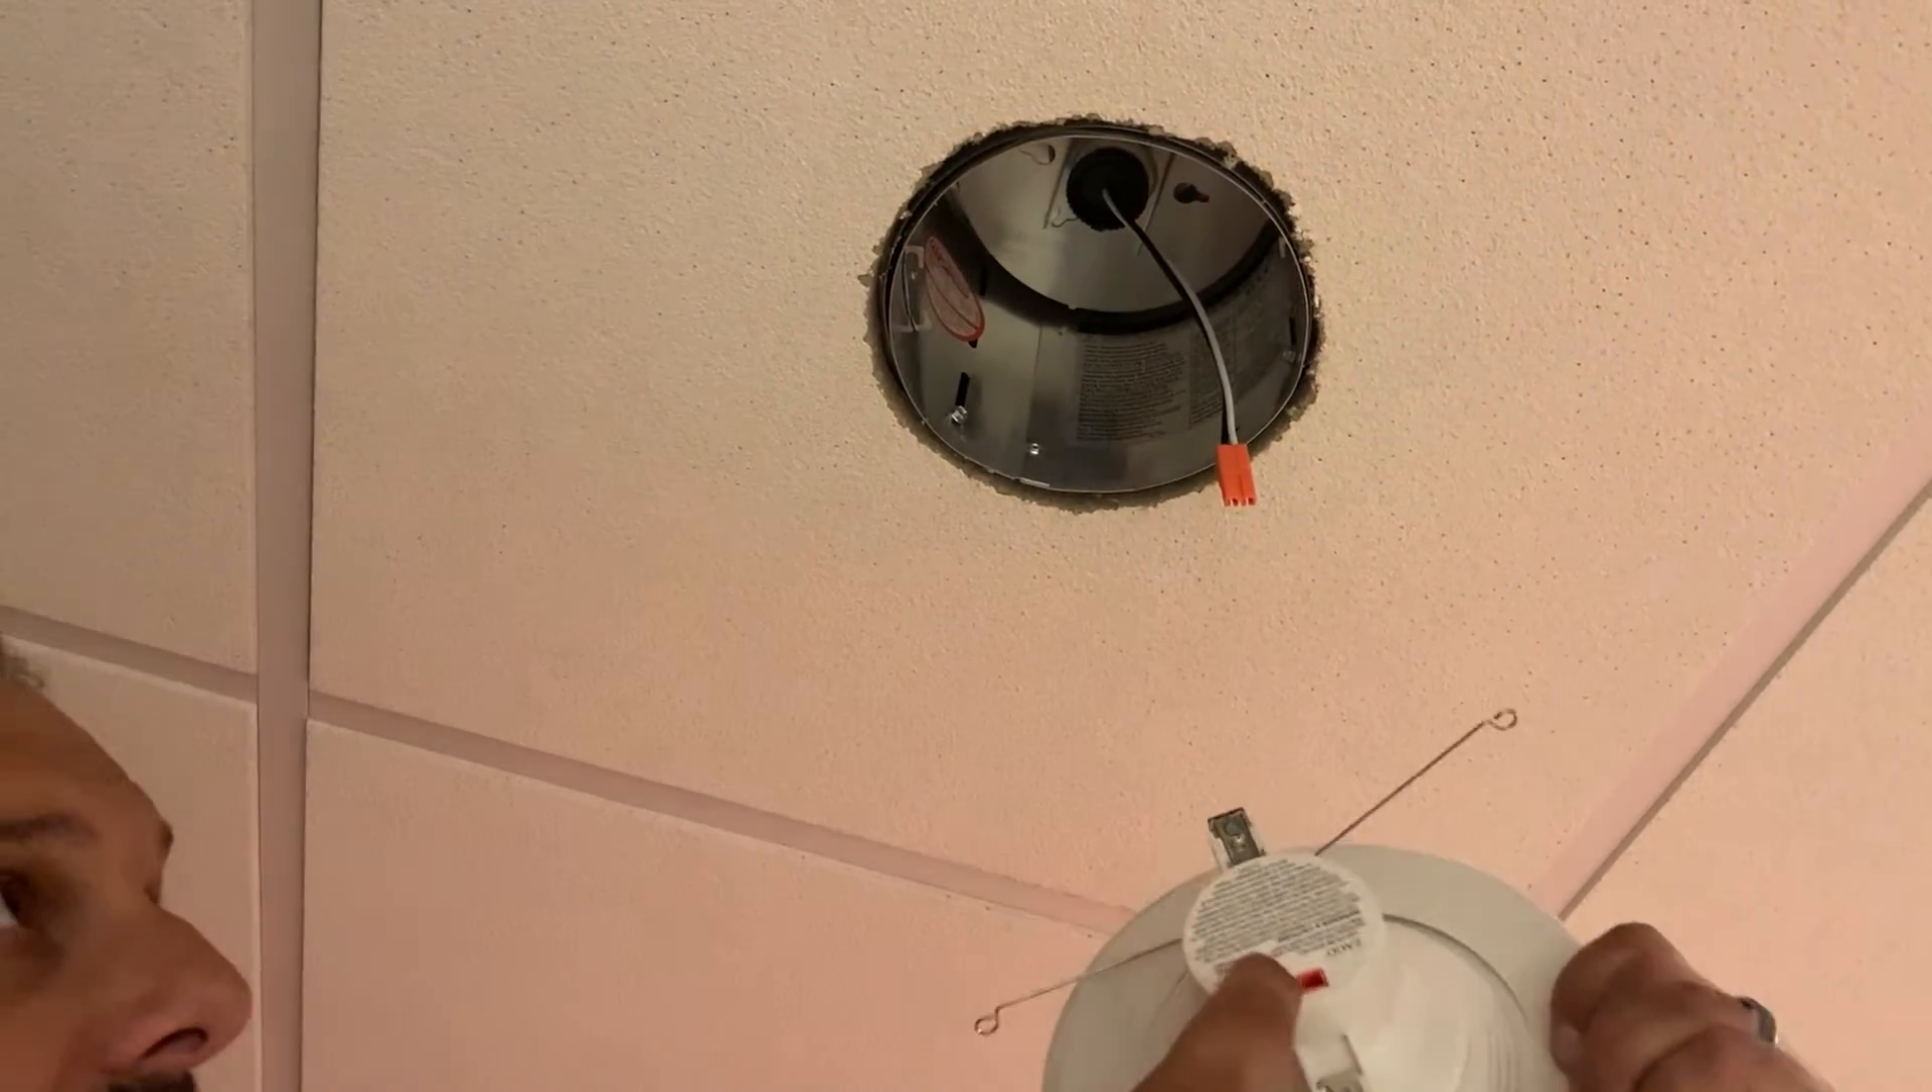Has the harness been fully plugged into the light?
No.